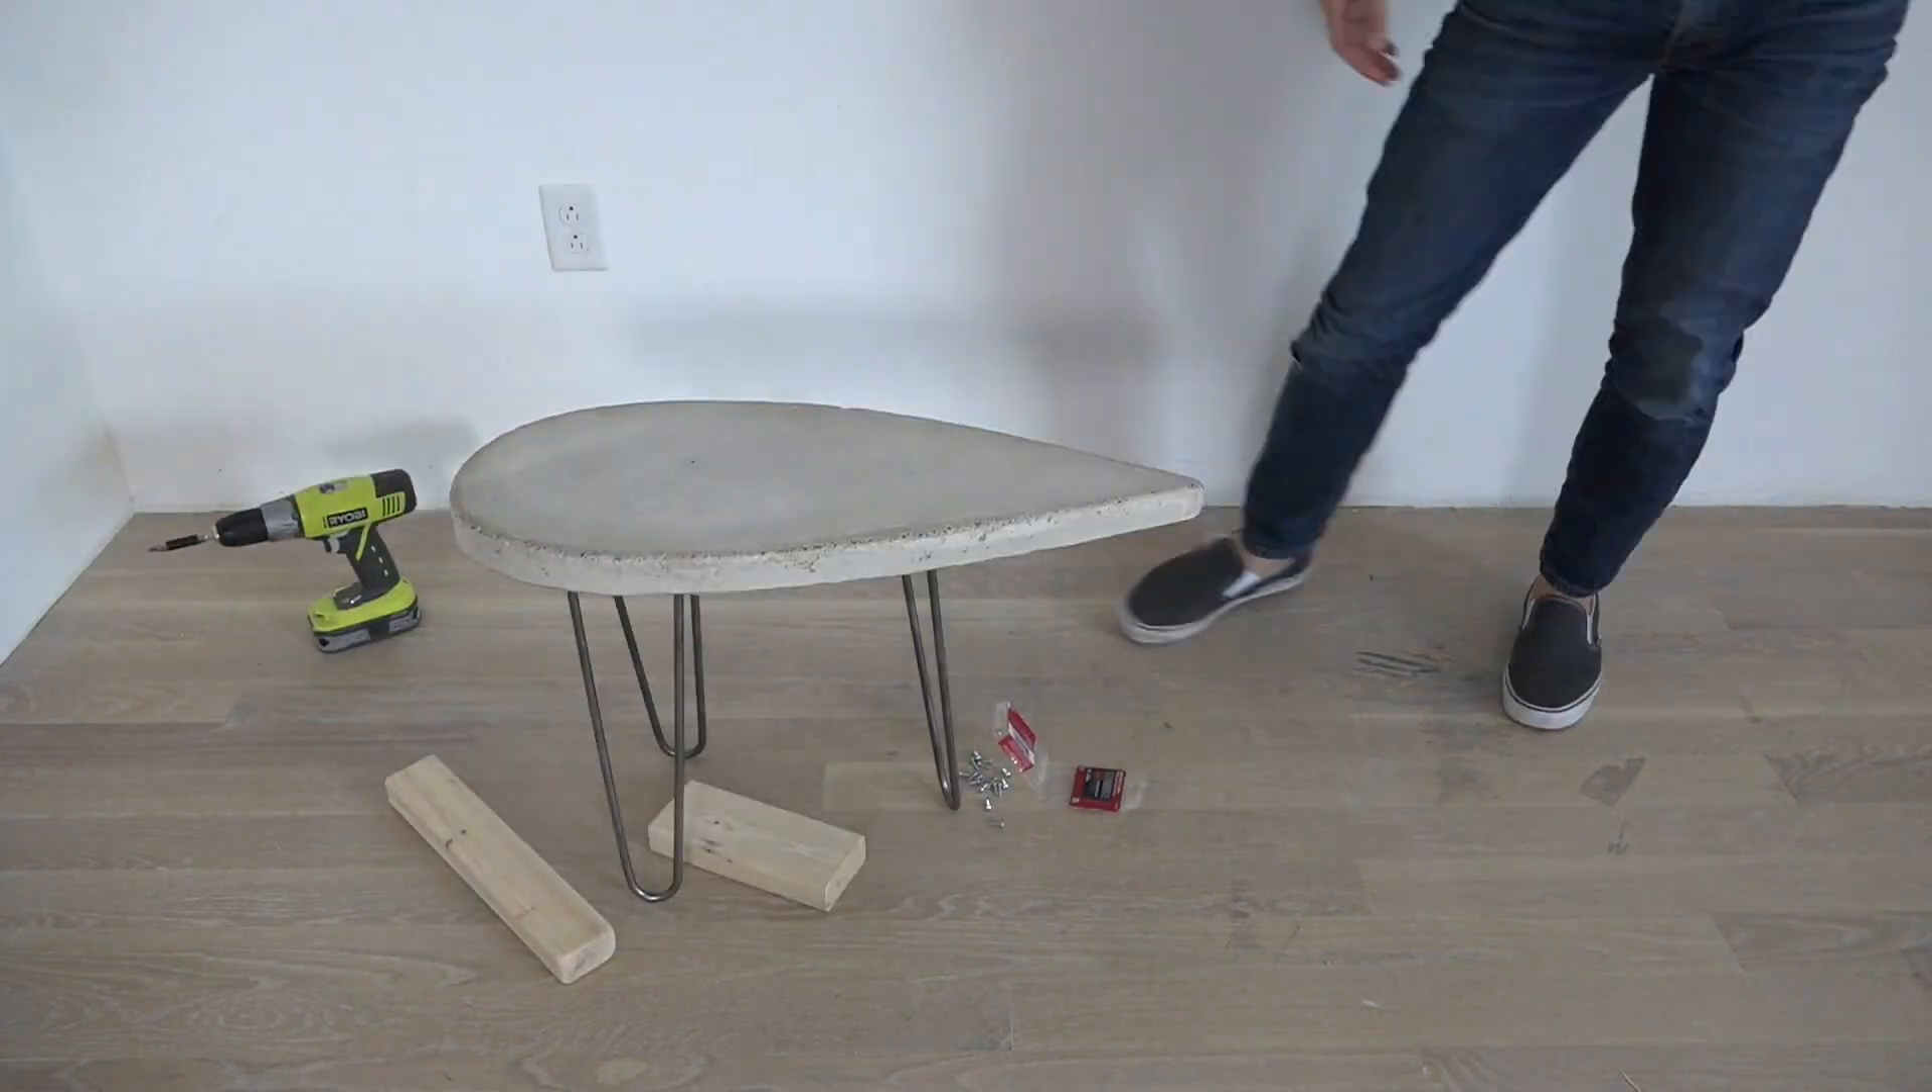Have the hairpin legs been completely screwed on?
Yes.